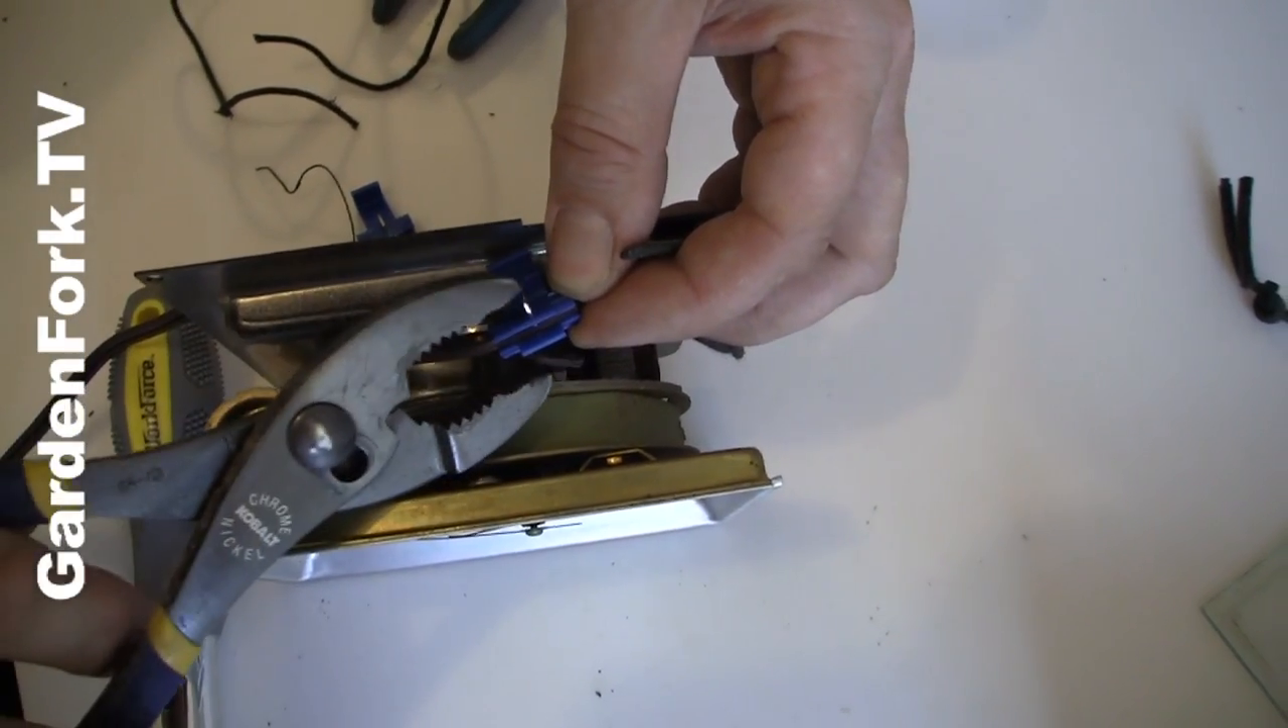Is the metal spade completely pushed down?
No.